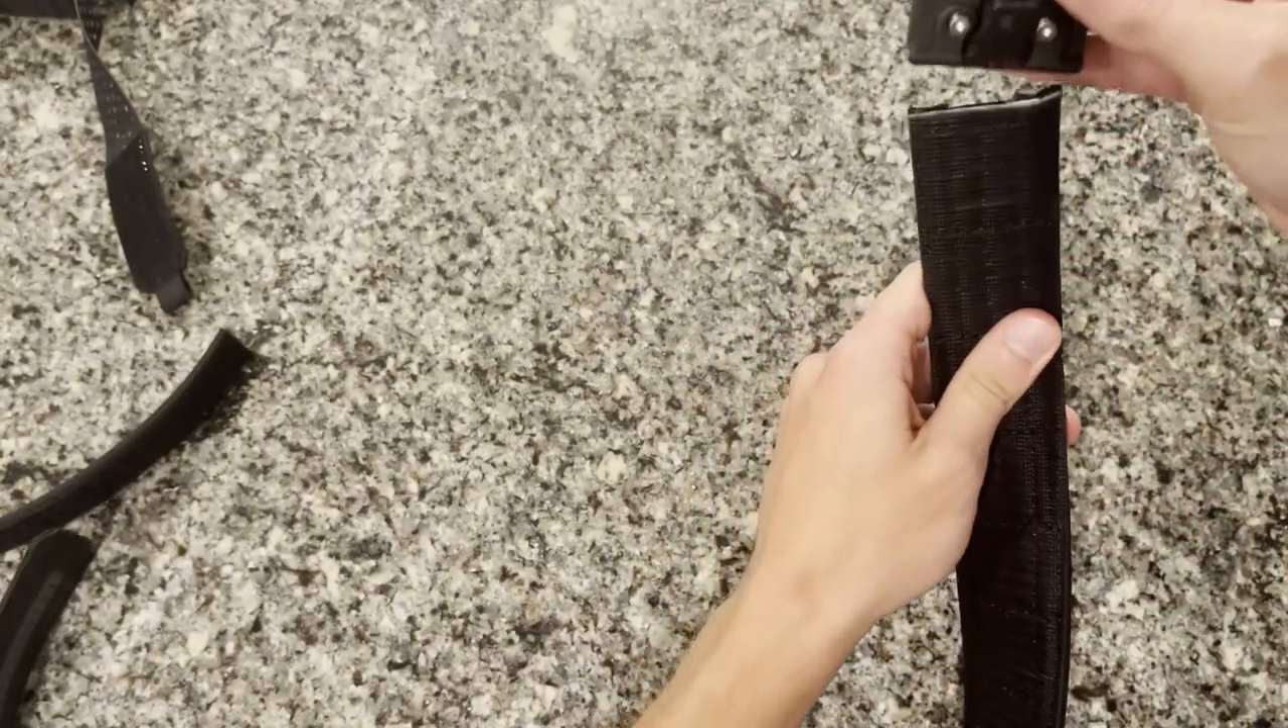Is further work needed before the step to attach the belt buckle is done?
Yes.